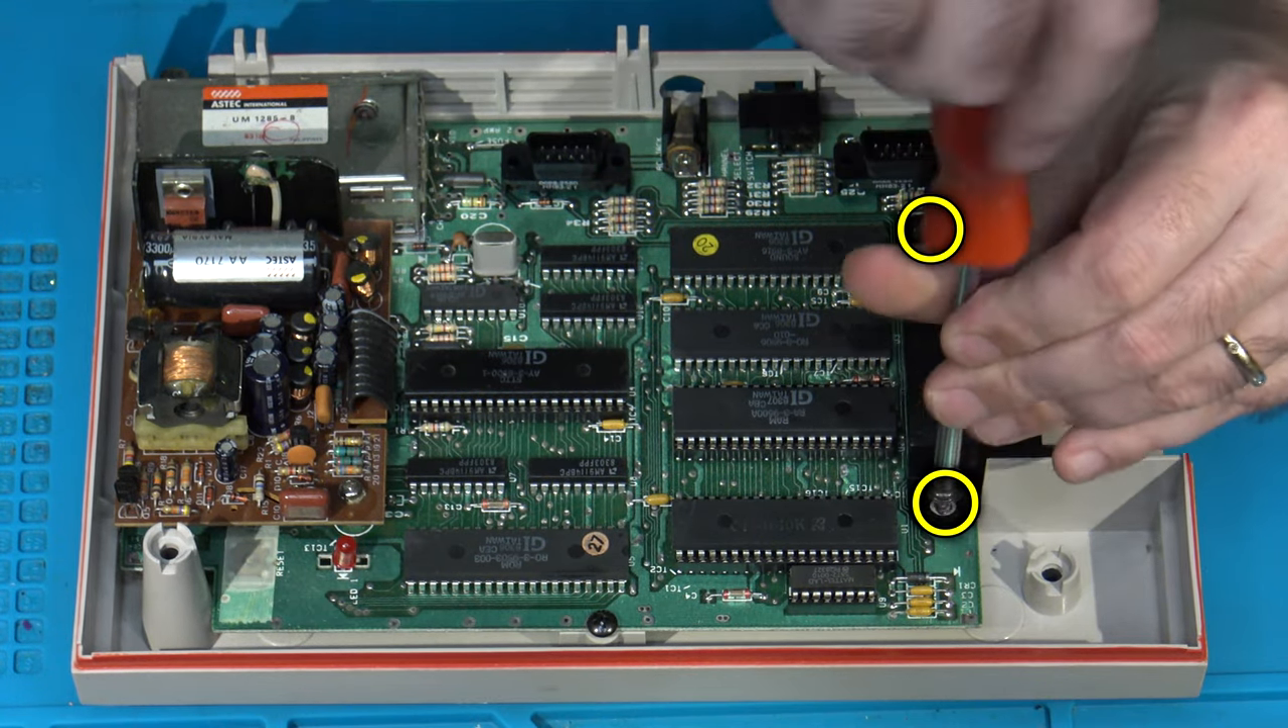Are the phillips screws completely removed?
No.